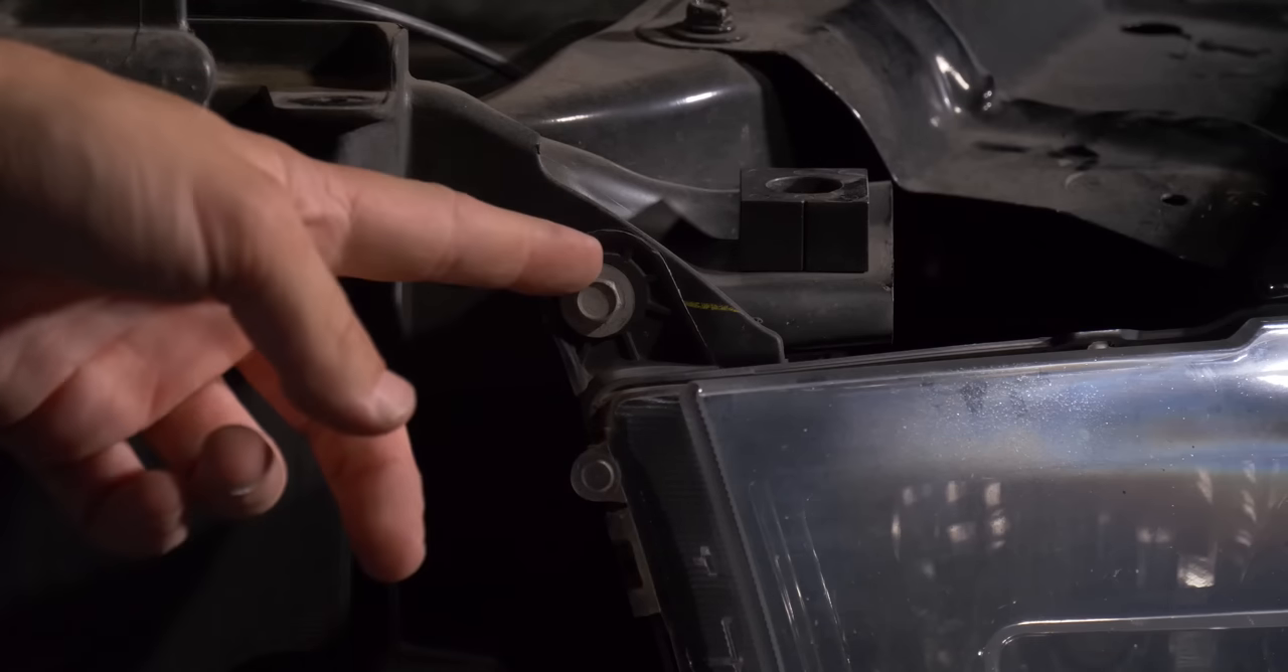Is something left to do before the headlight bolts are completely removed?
Yes.